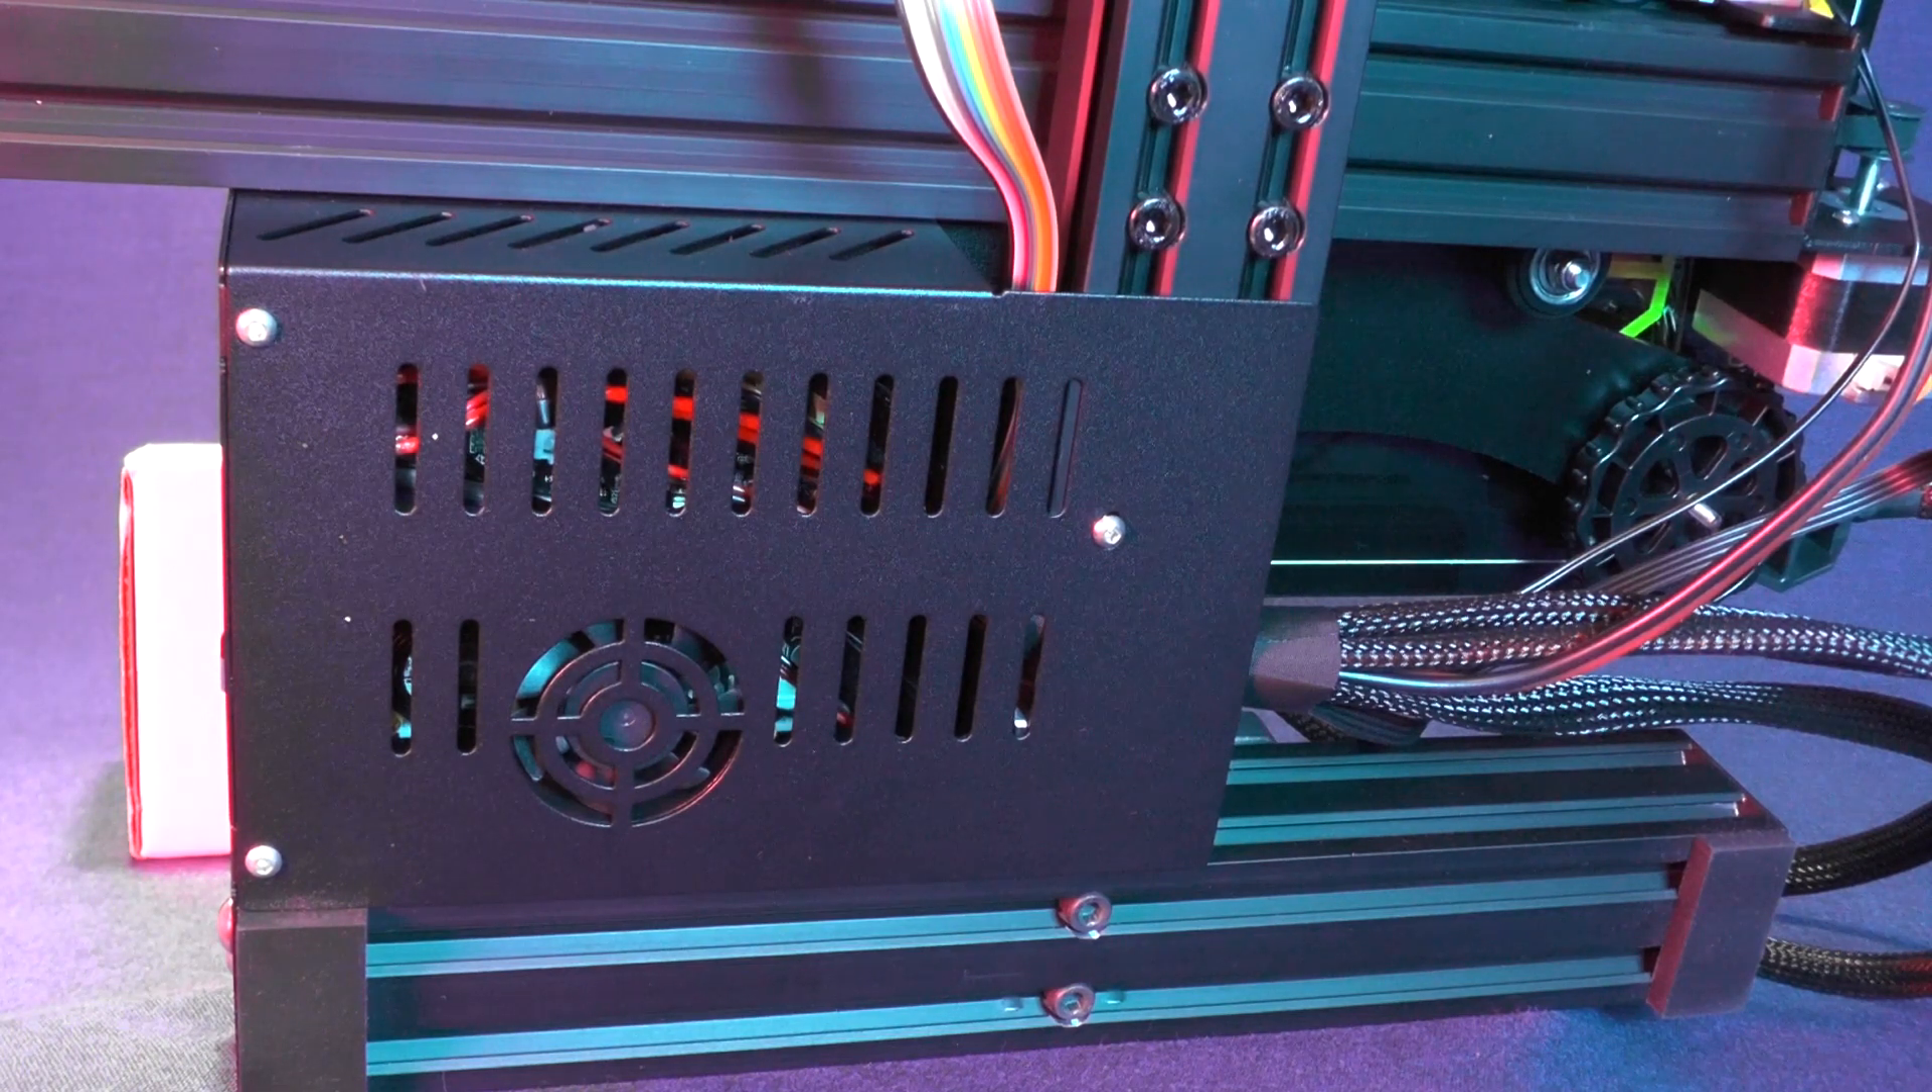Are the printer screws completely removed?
No.